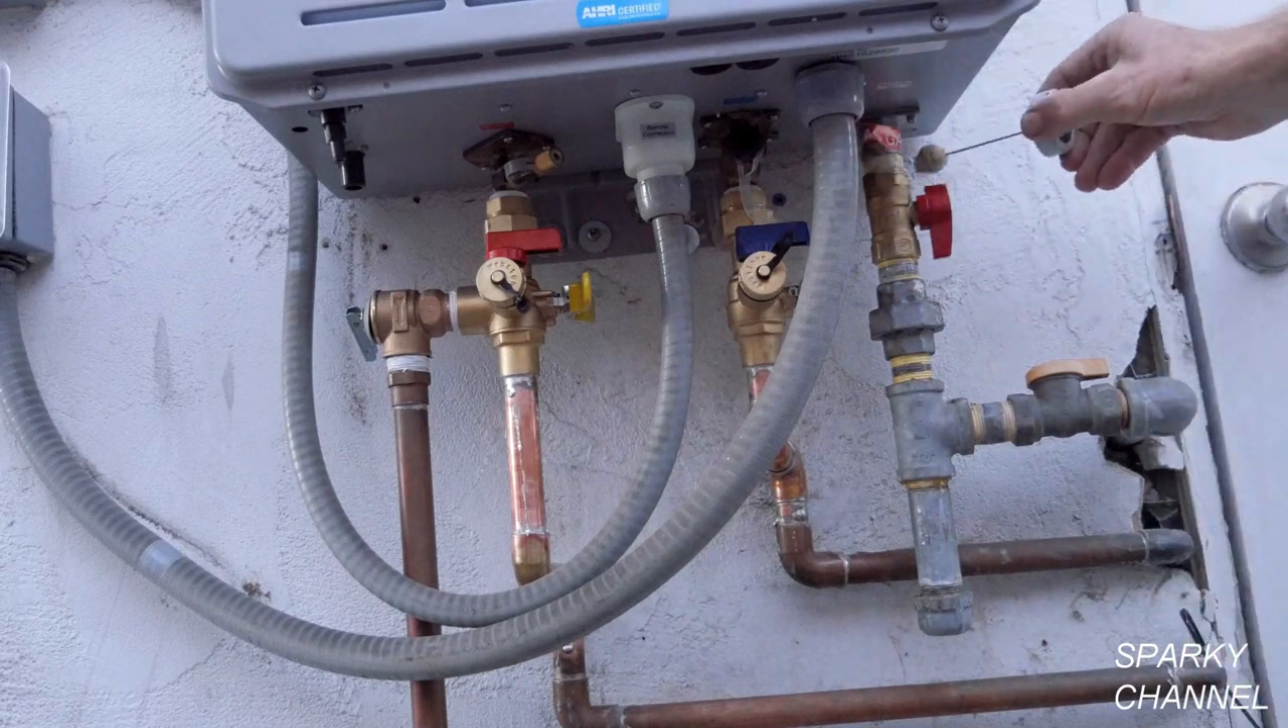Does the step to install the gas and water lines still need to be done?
No.